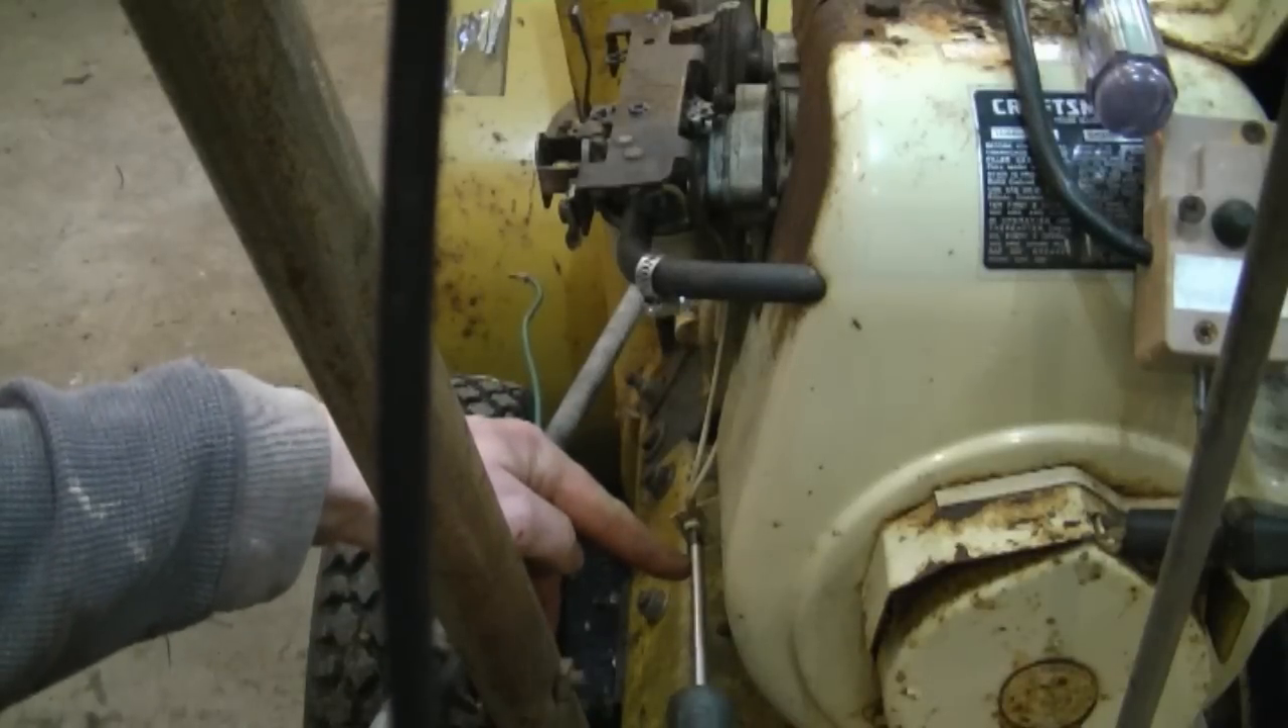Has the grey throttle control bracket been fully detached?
No.